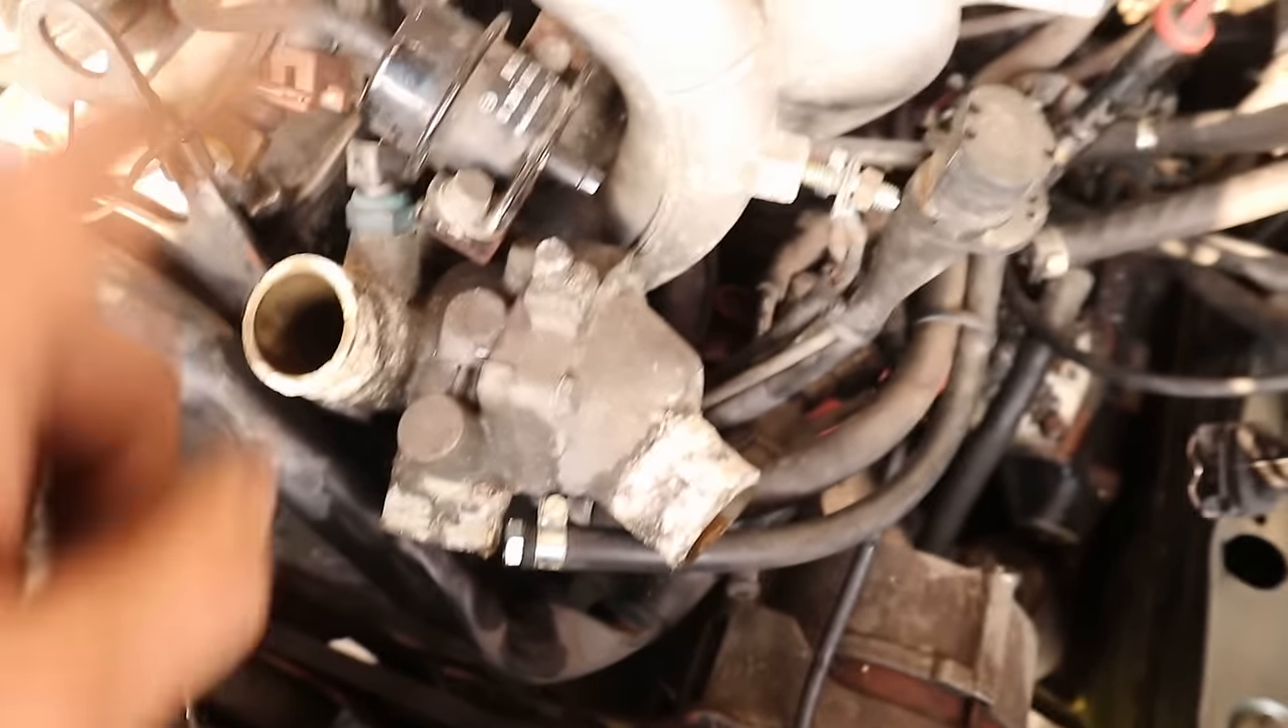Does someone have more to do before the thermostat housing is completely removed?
Yes.